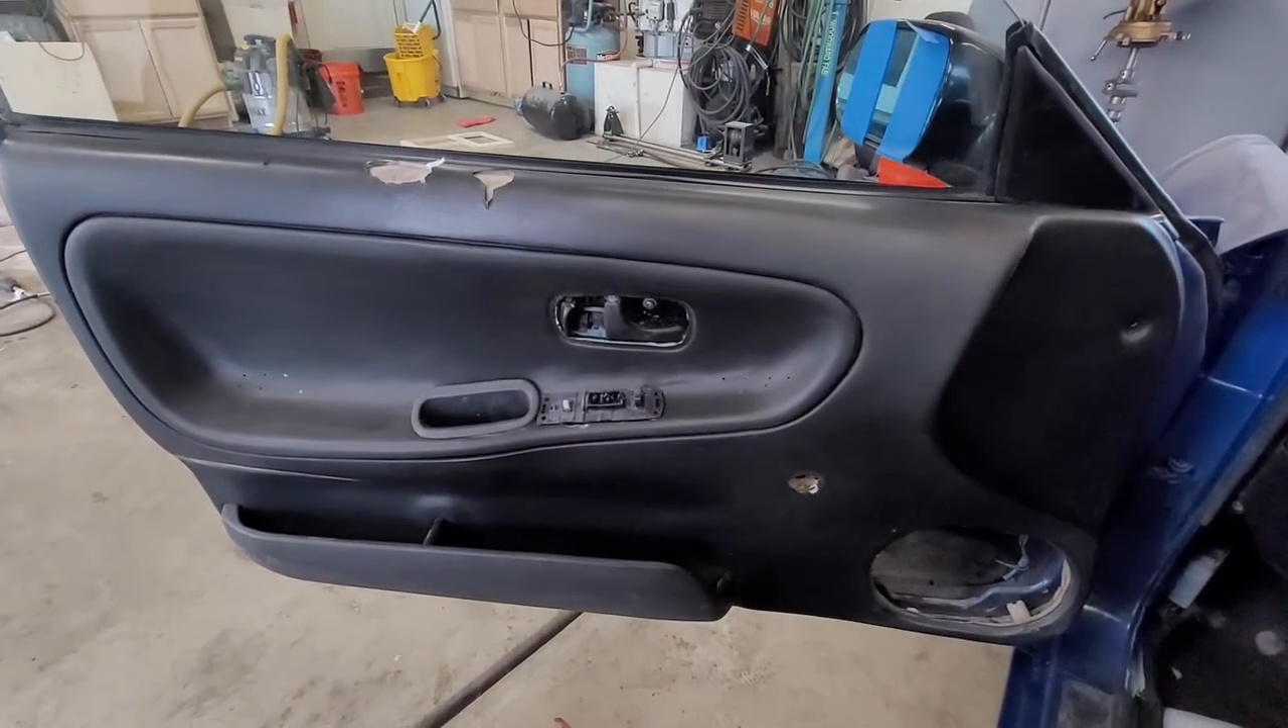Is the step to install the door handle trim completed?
No.